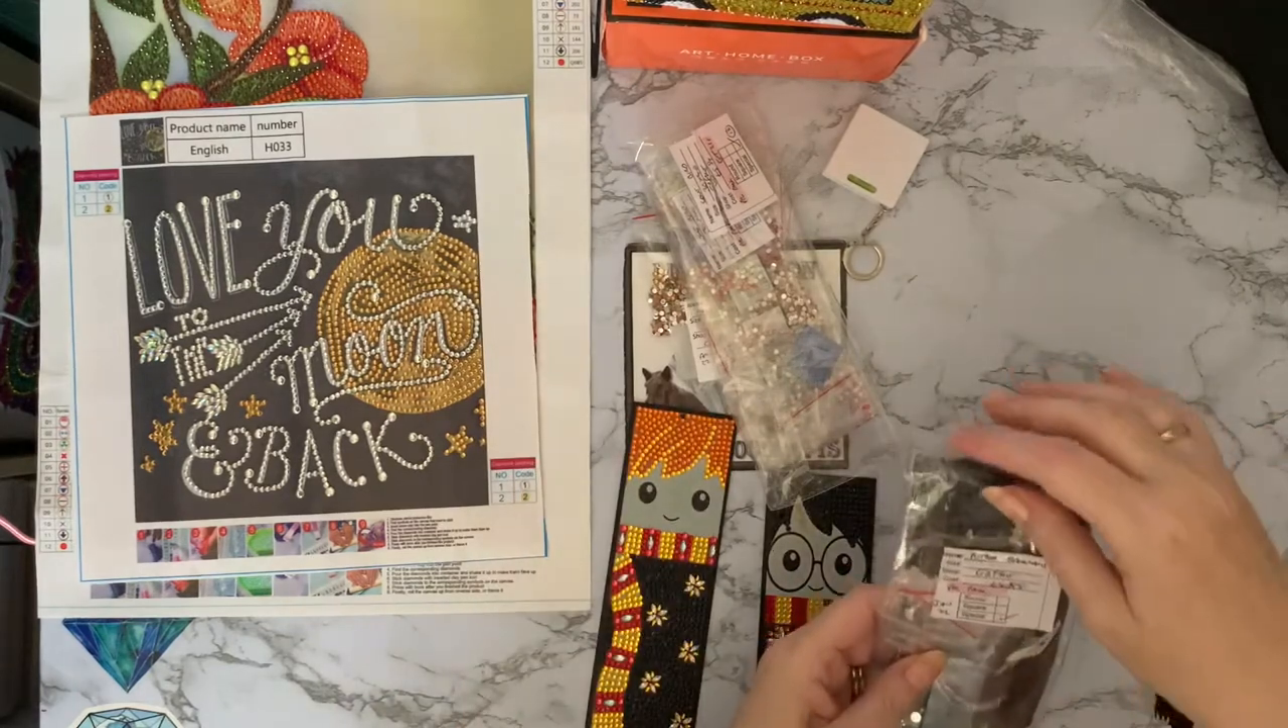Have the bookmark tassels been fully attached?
No.